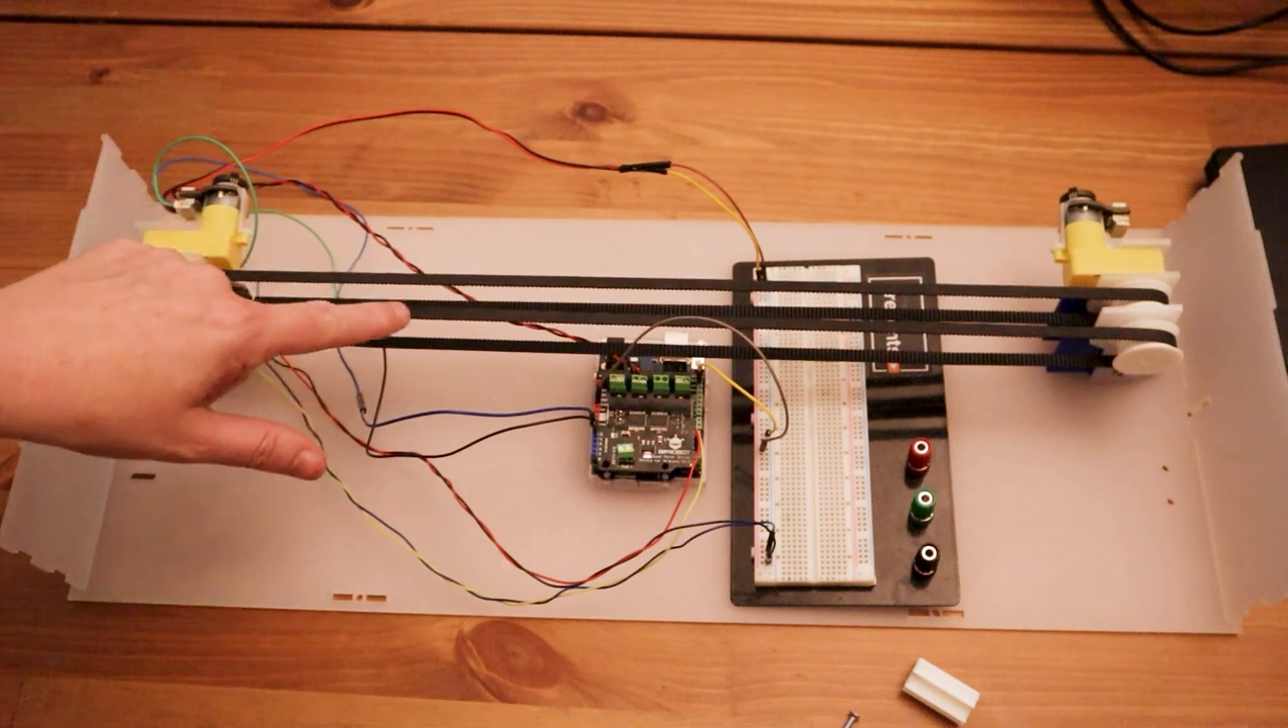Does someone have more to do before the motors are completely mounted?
No.